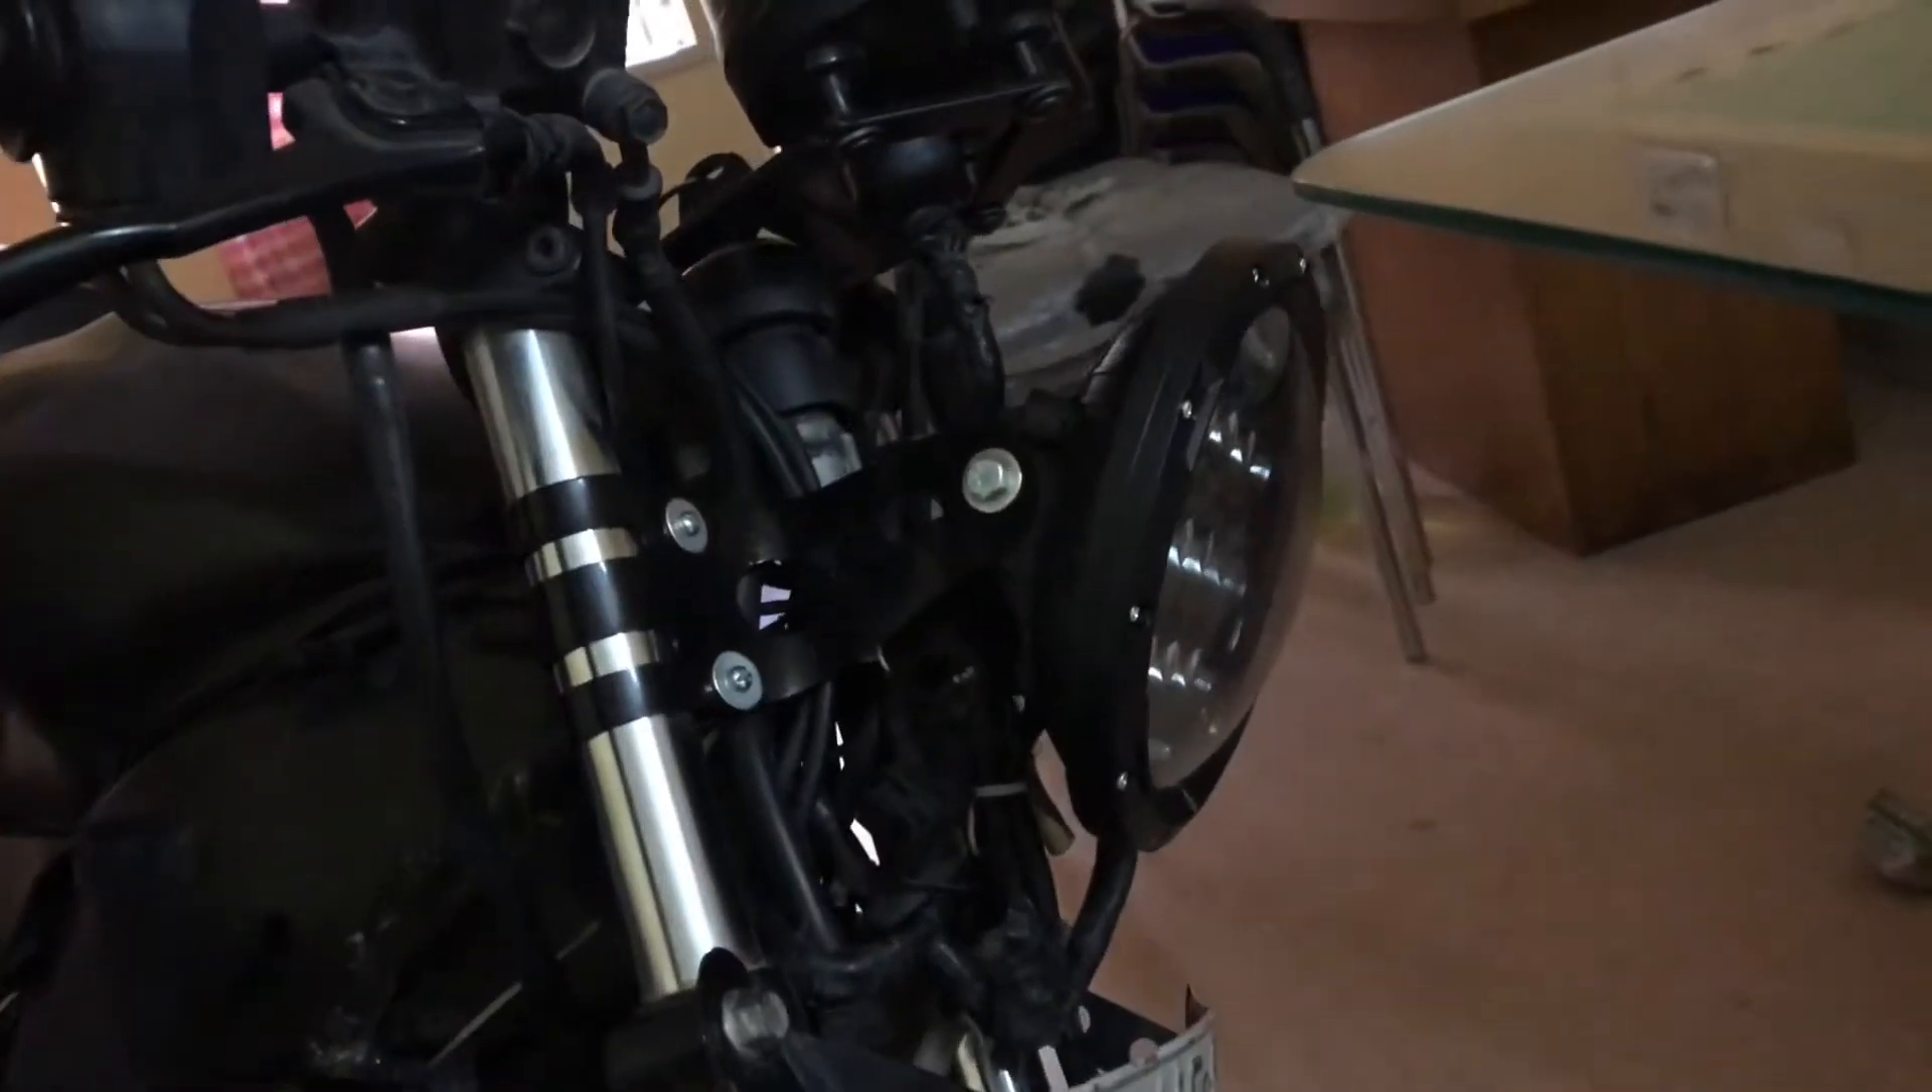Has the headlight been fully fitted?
Yes.